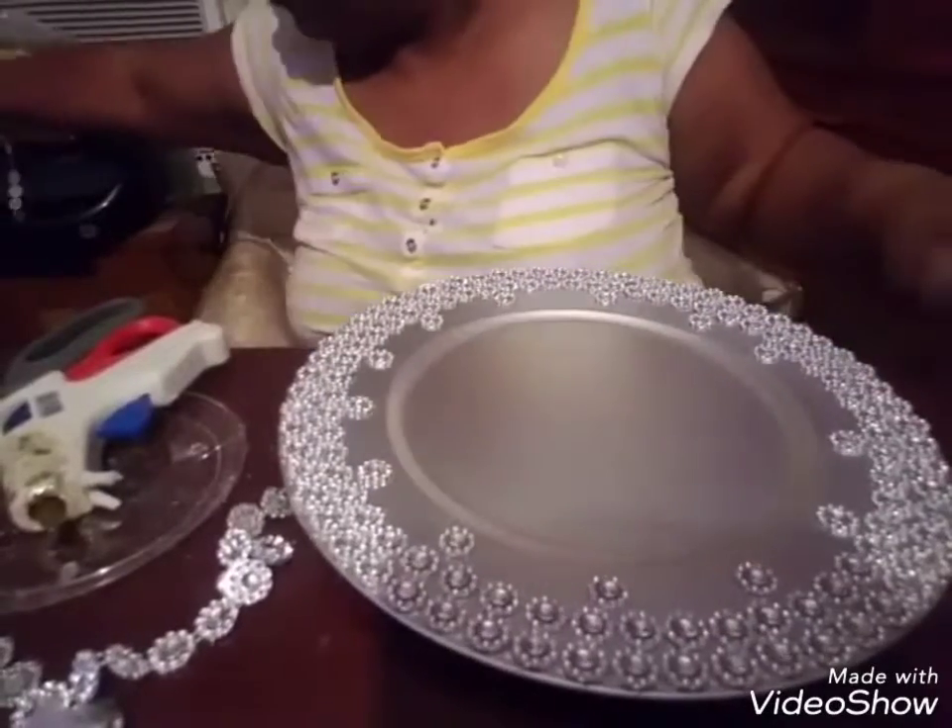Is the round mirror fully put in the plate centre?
No.